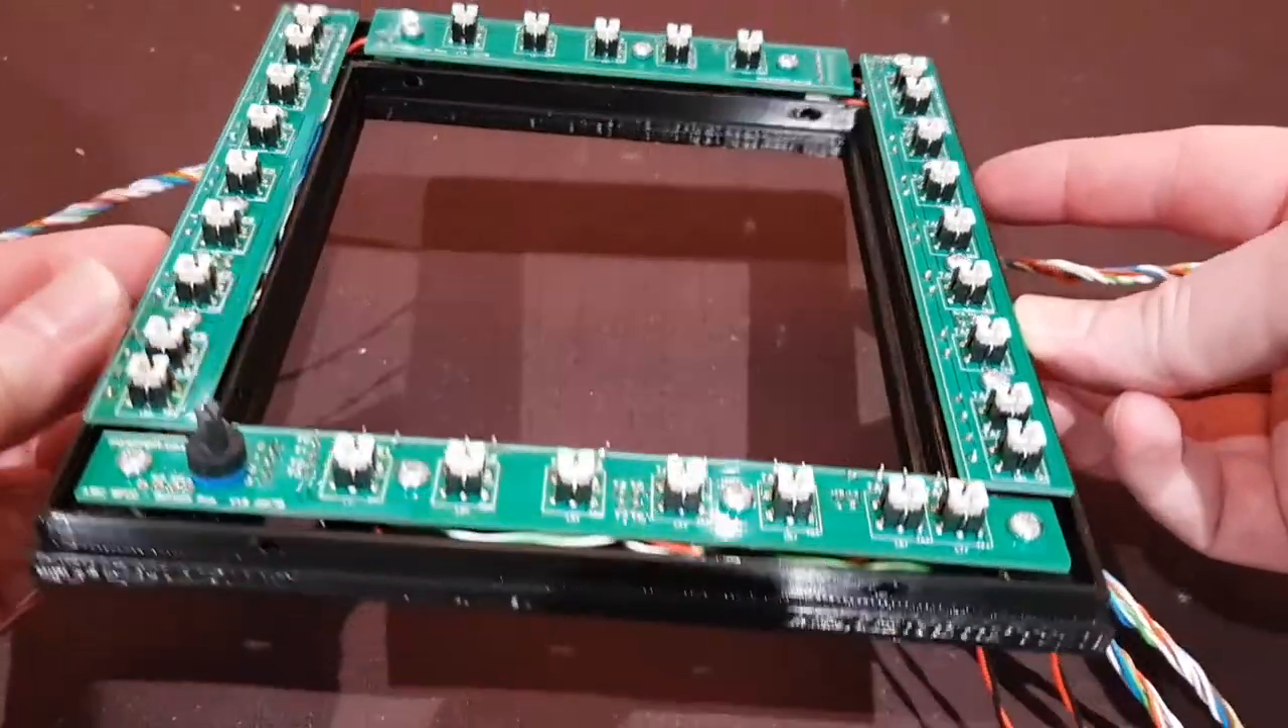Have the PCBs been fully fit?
Yes.